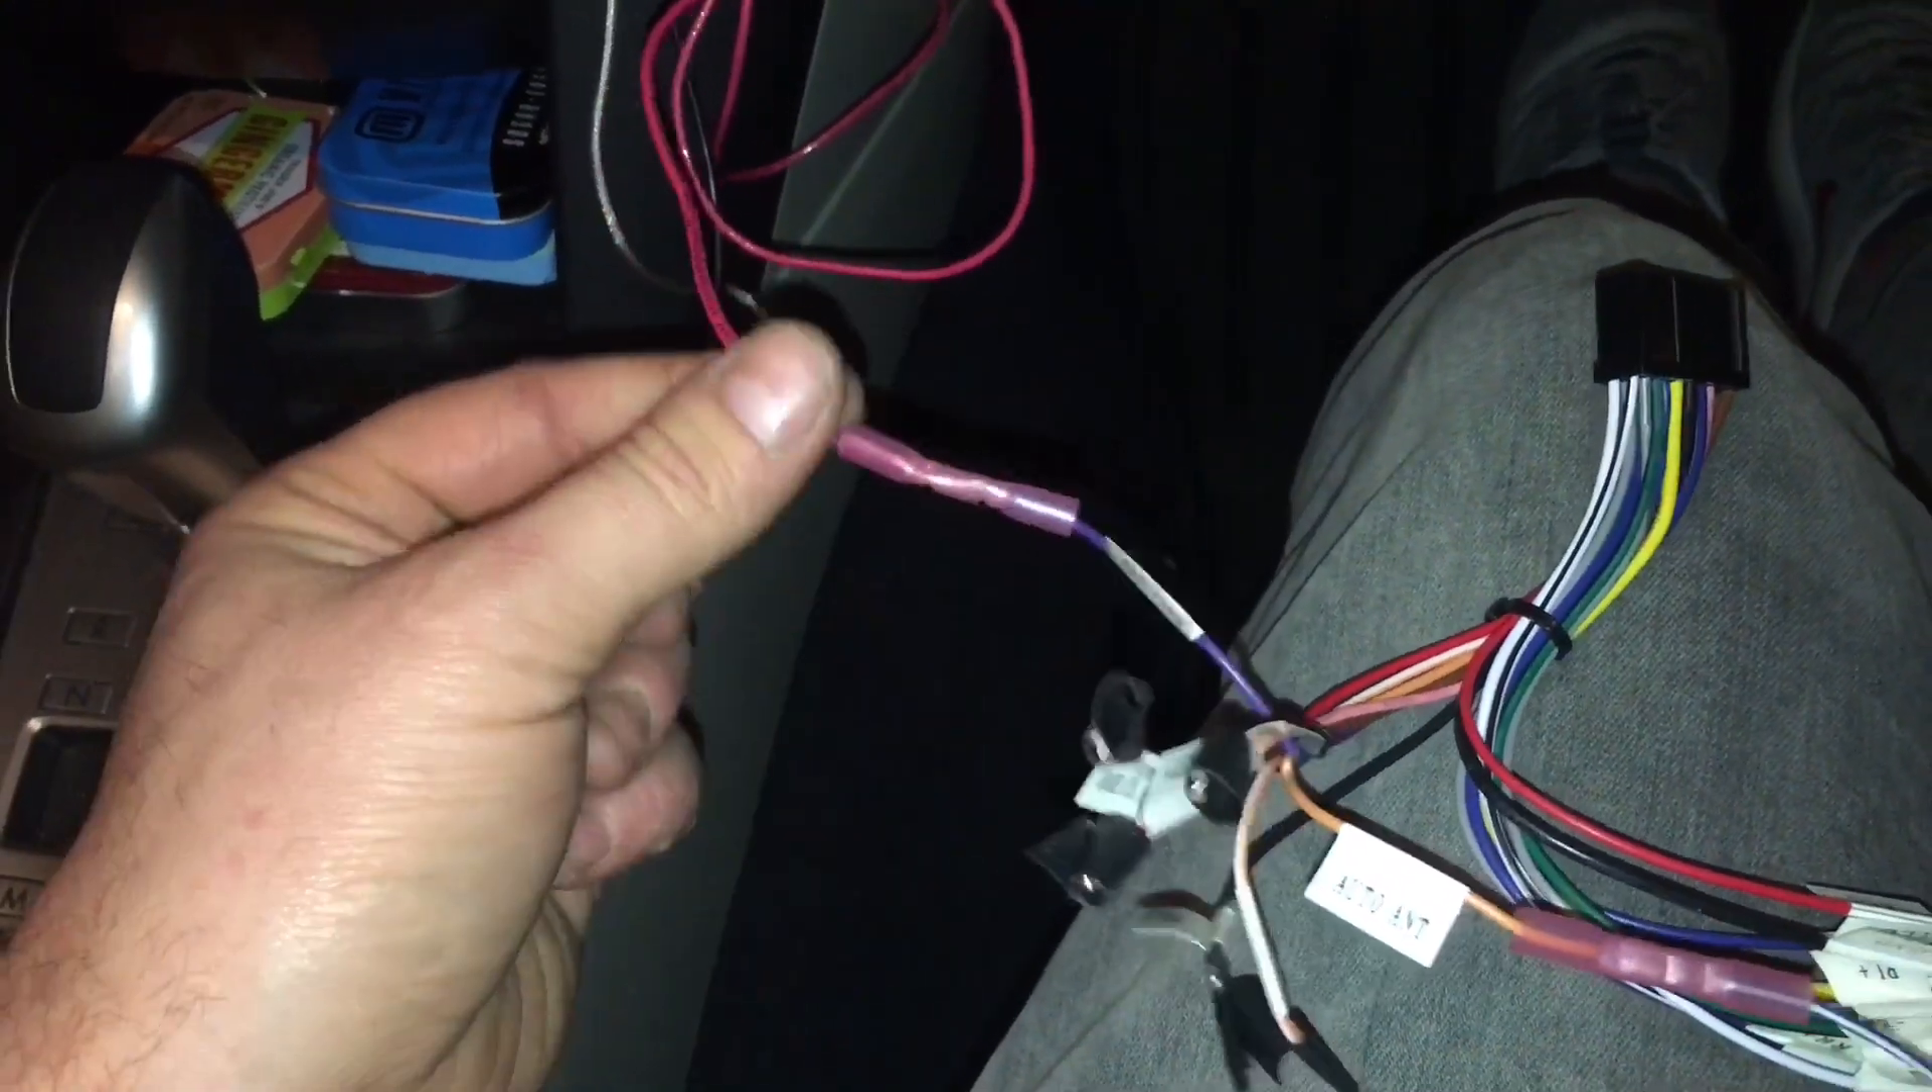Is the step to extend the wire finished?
Yes.